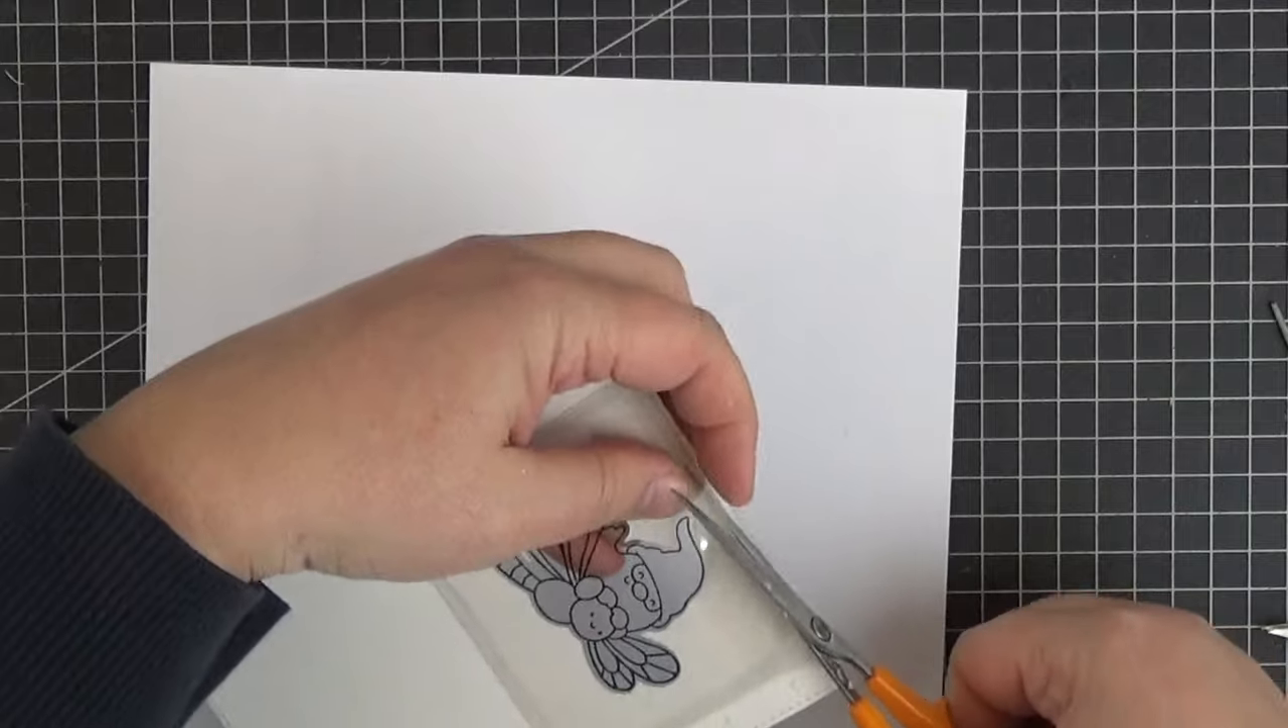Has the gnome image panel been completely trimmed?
No.